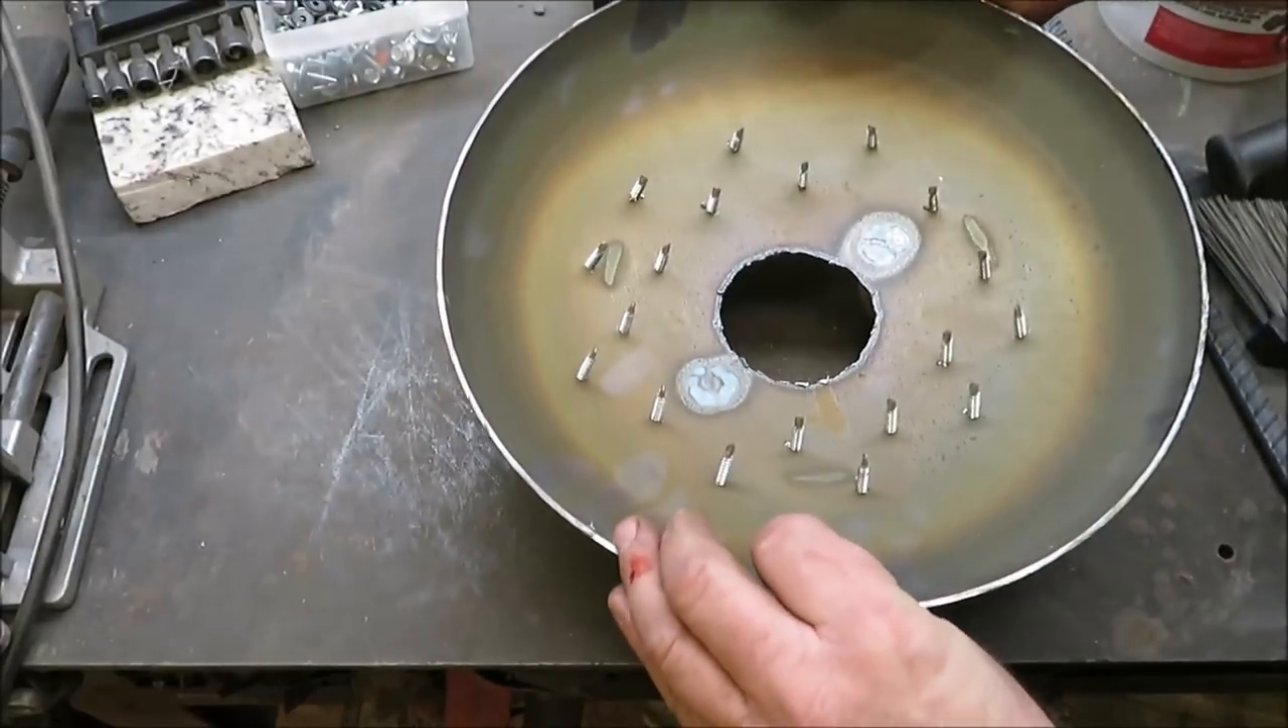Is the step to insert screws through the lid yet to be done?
No.